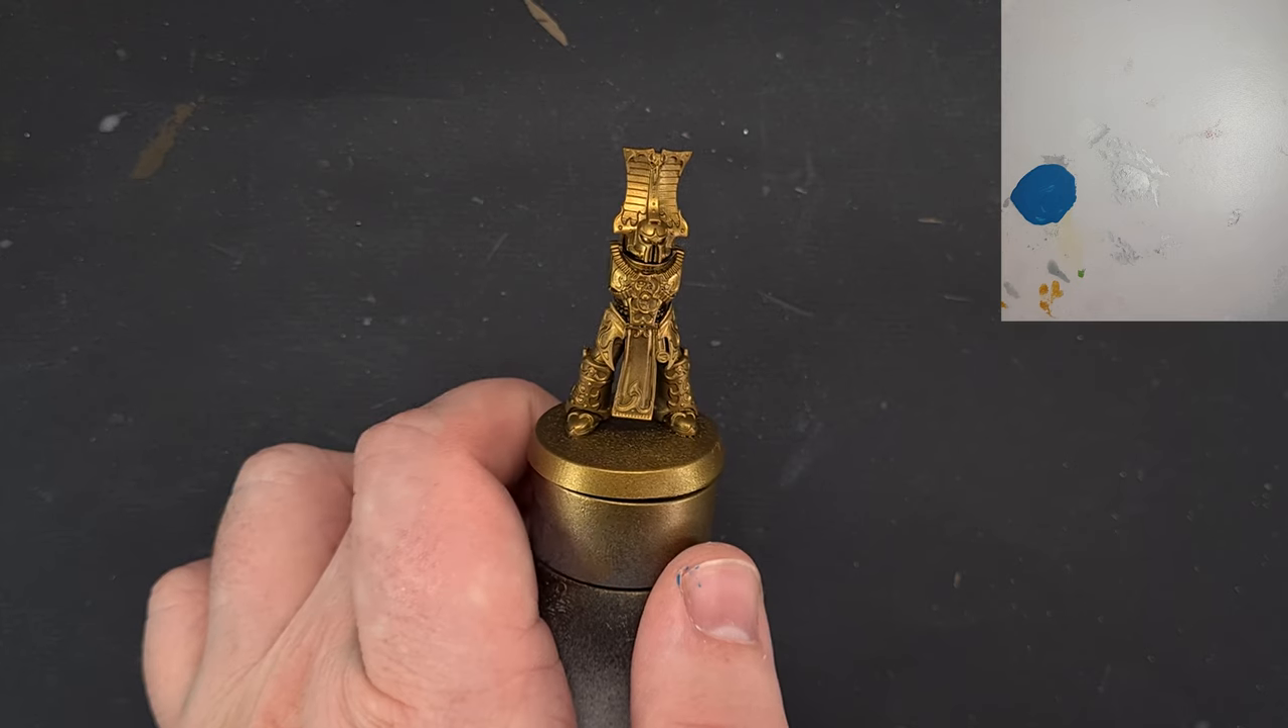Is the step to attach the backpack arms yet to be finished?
Yes.